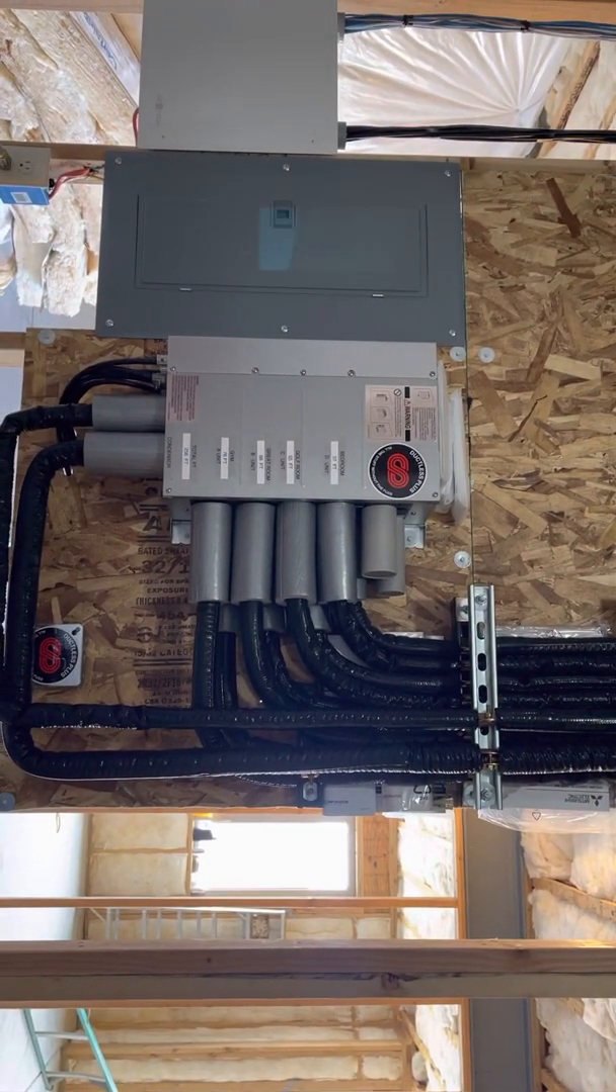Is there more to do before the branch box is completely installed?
No.